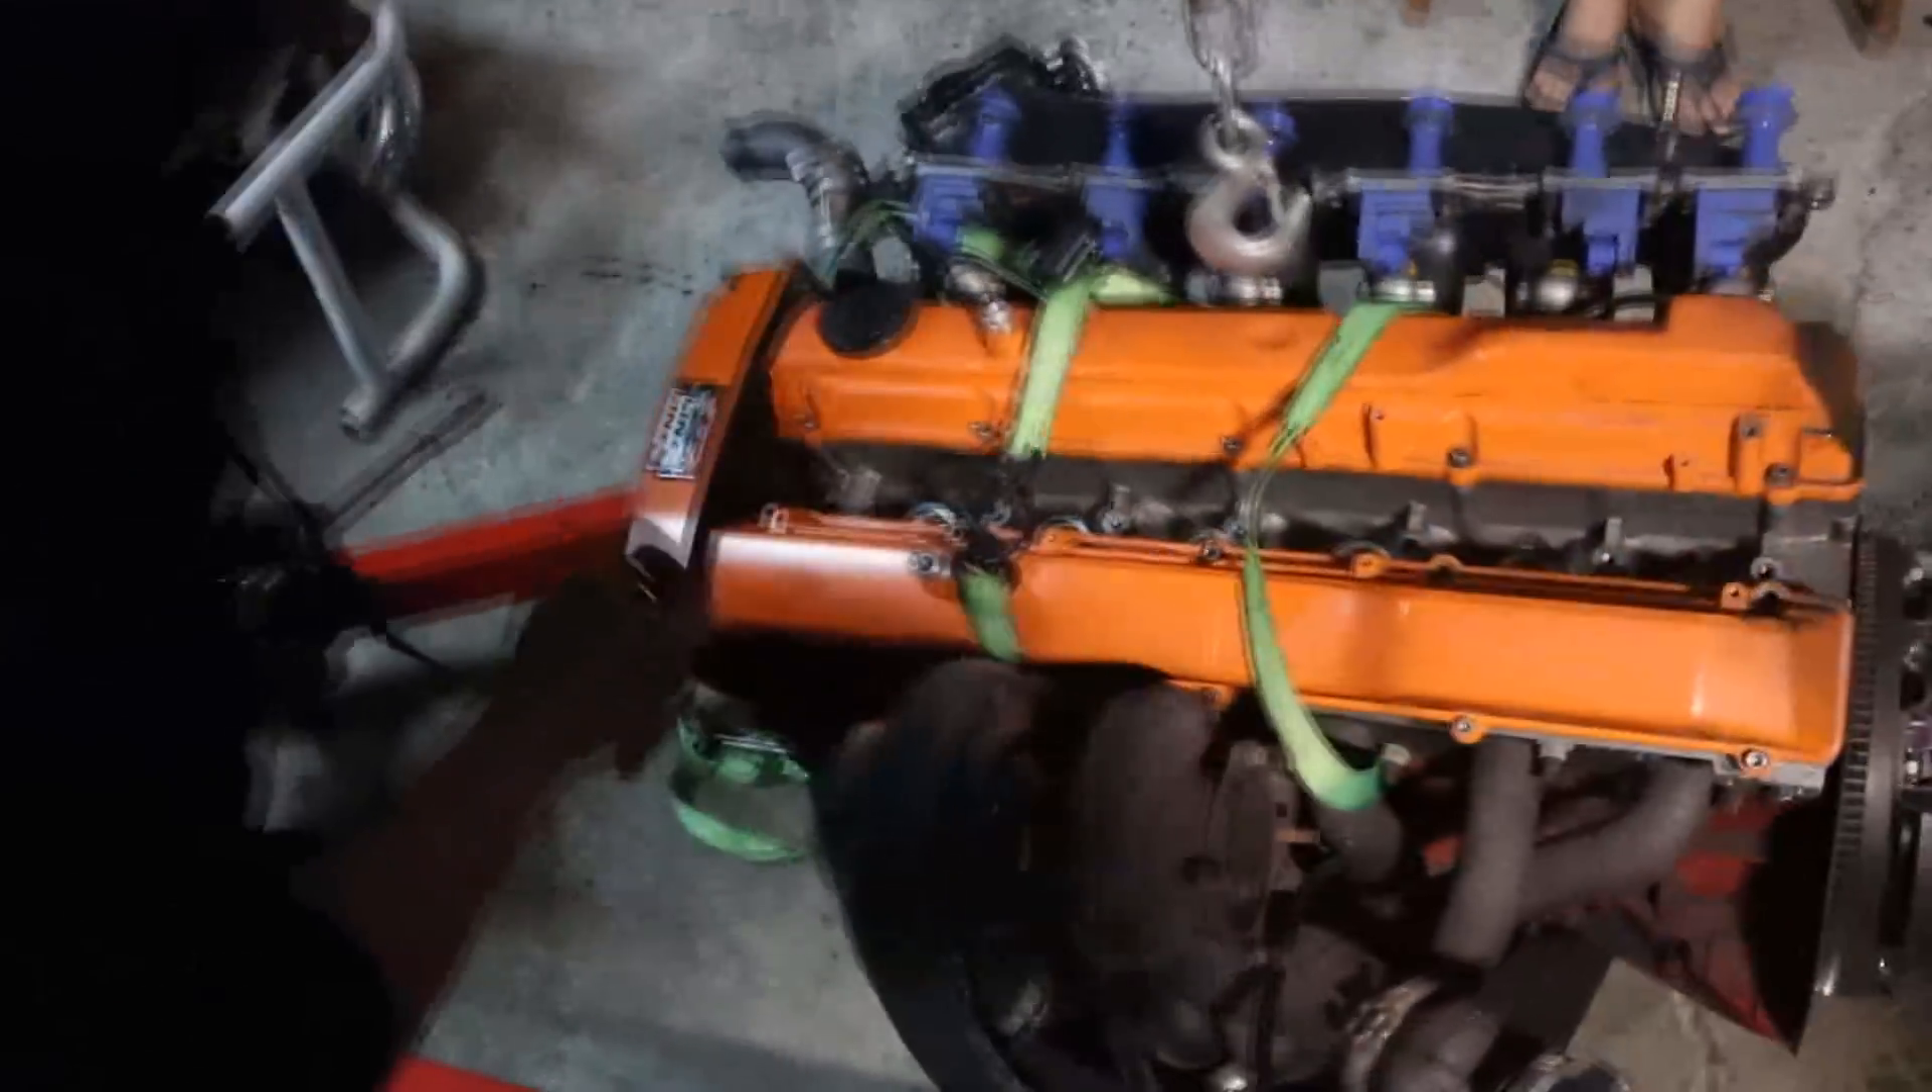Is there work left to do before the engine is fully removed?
No.